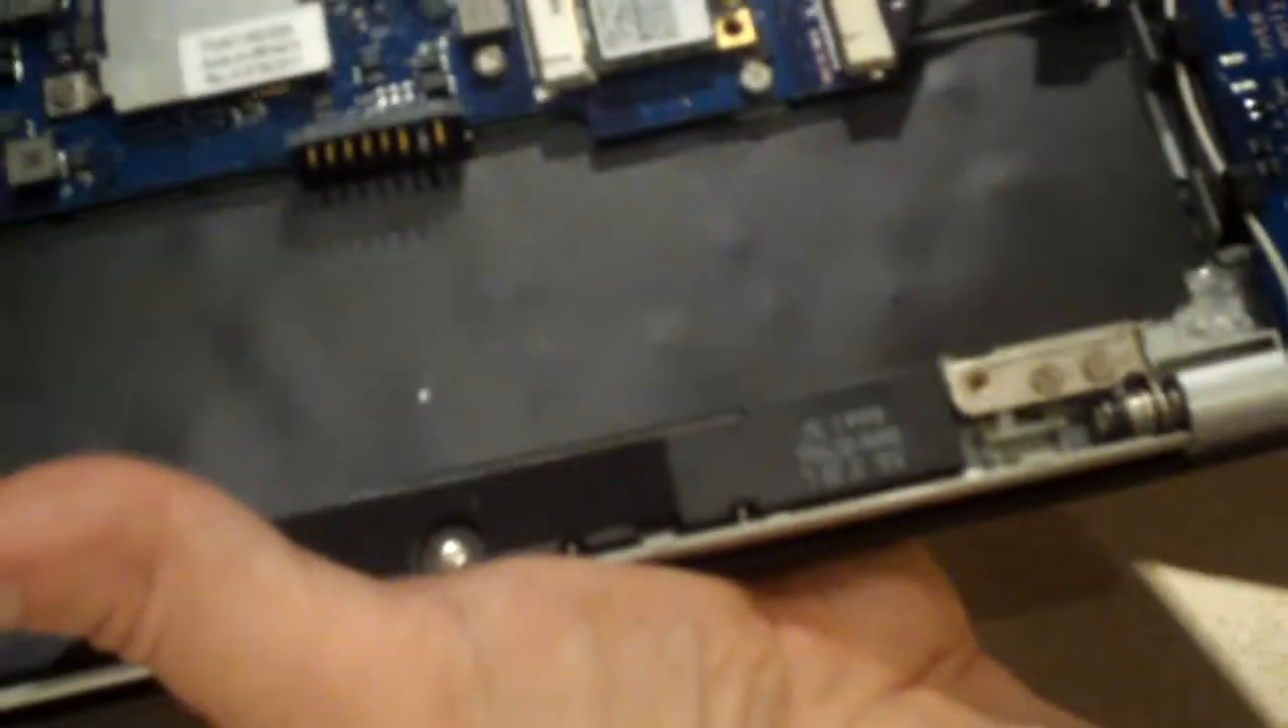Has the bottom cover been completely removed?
Yes.